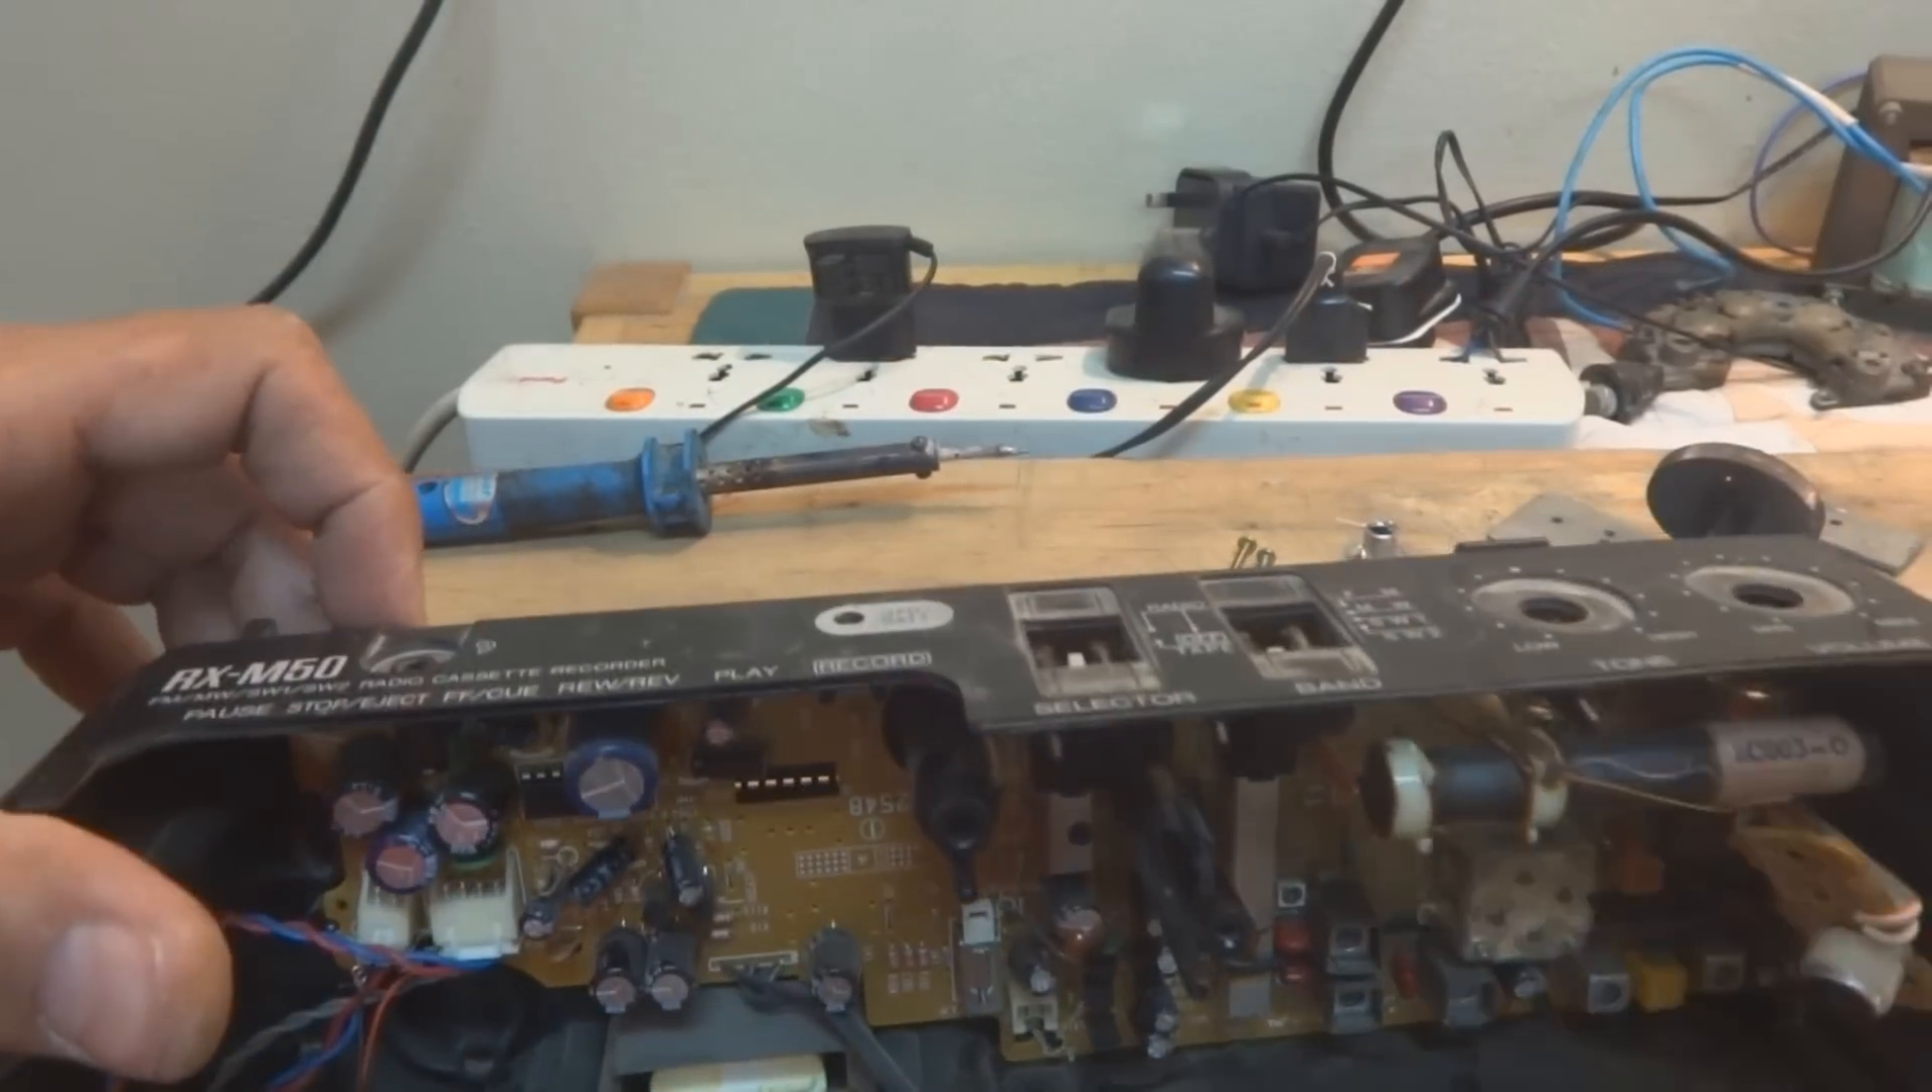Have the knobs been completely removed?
Yes.